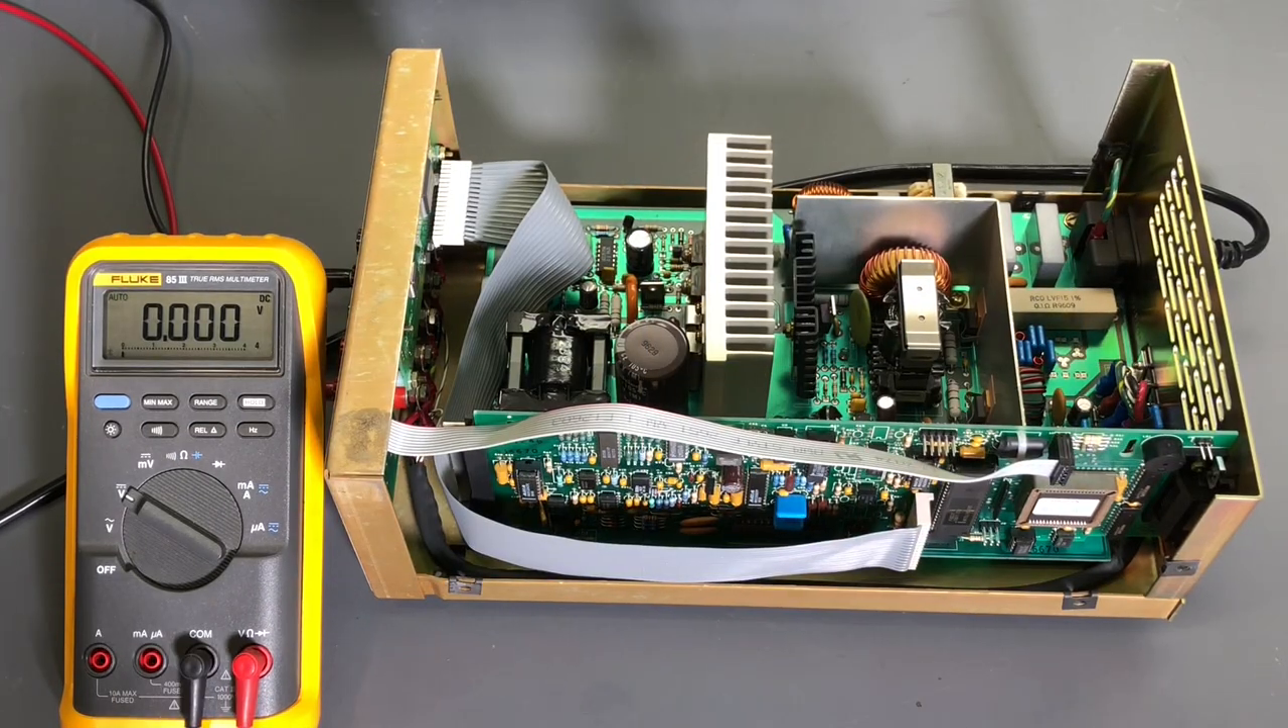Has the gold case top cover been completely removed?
Yes.